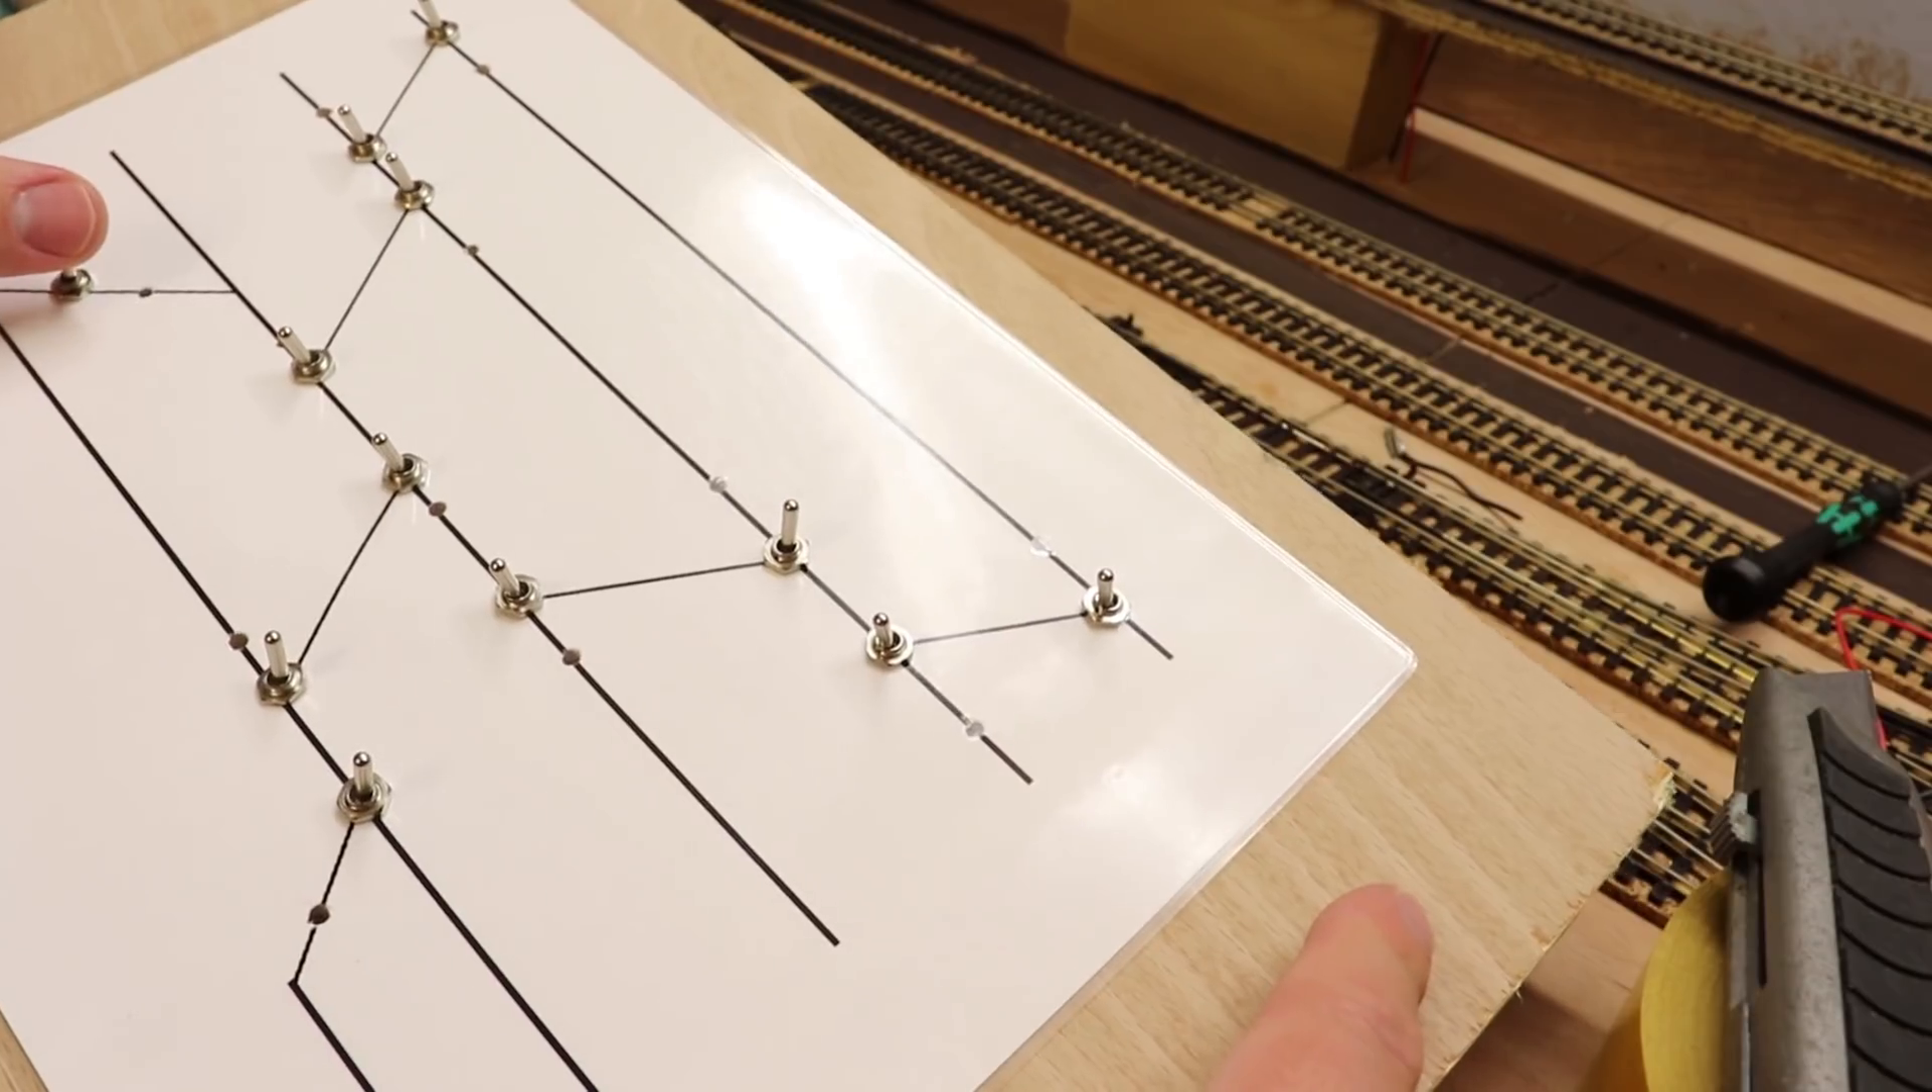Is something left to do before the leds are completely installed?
Yes.